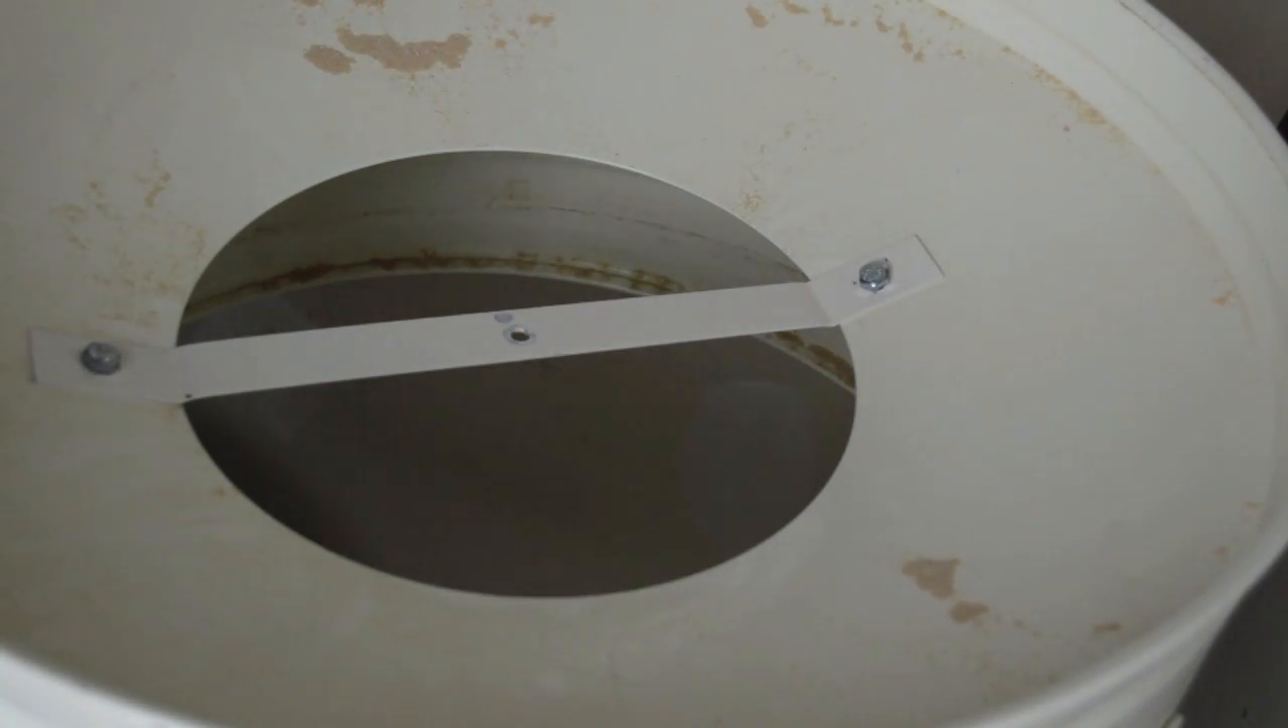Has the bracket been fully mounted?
Yes.